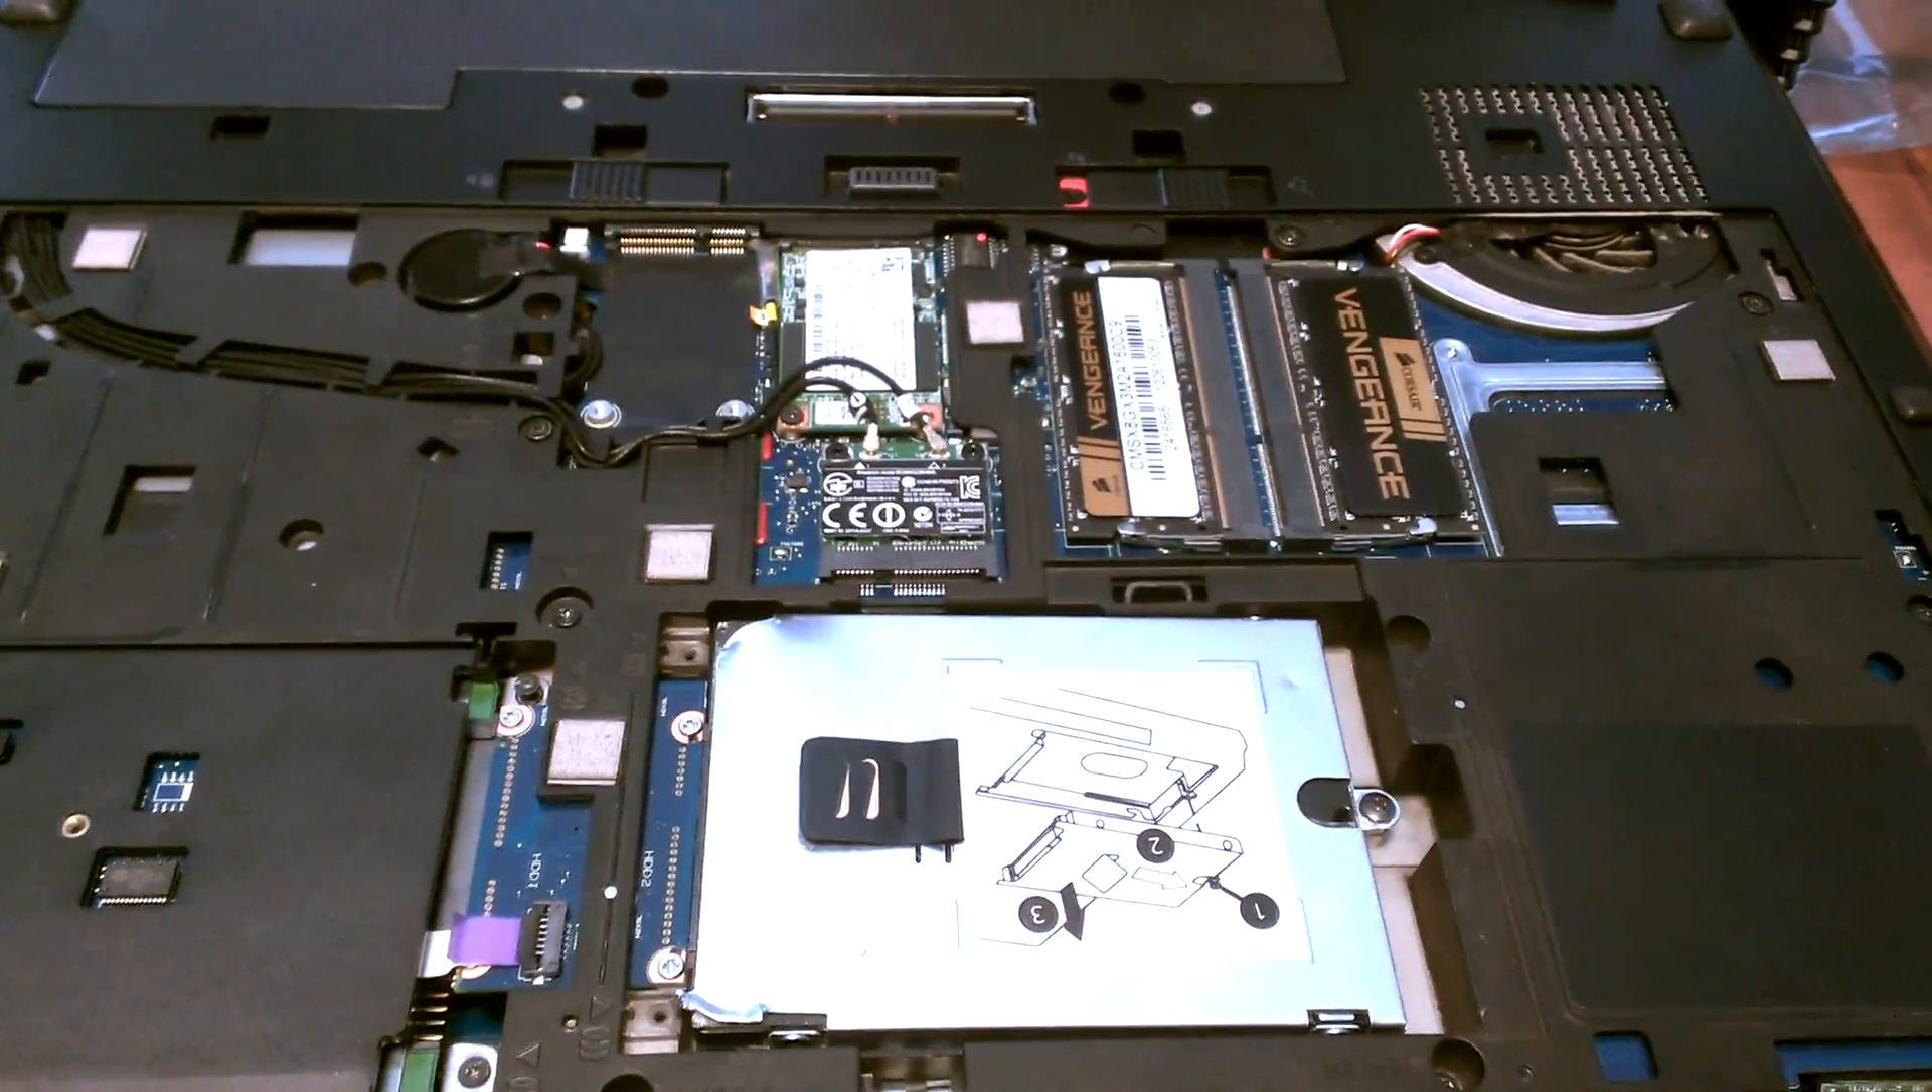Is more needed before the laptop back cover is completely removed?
No.